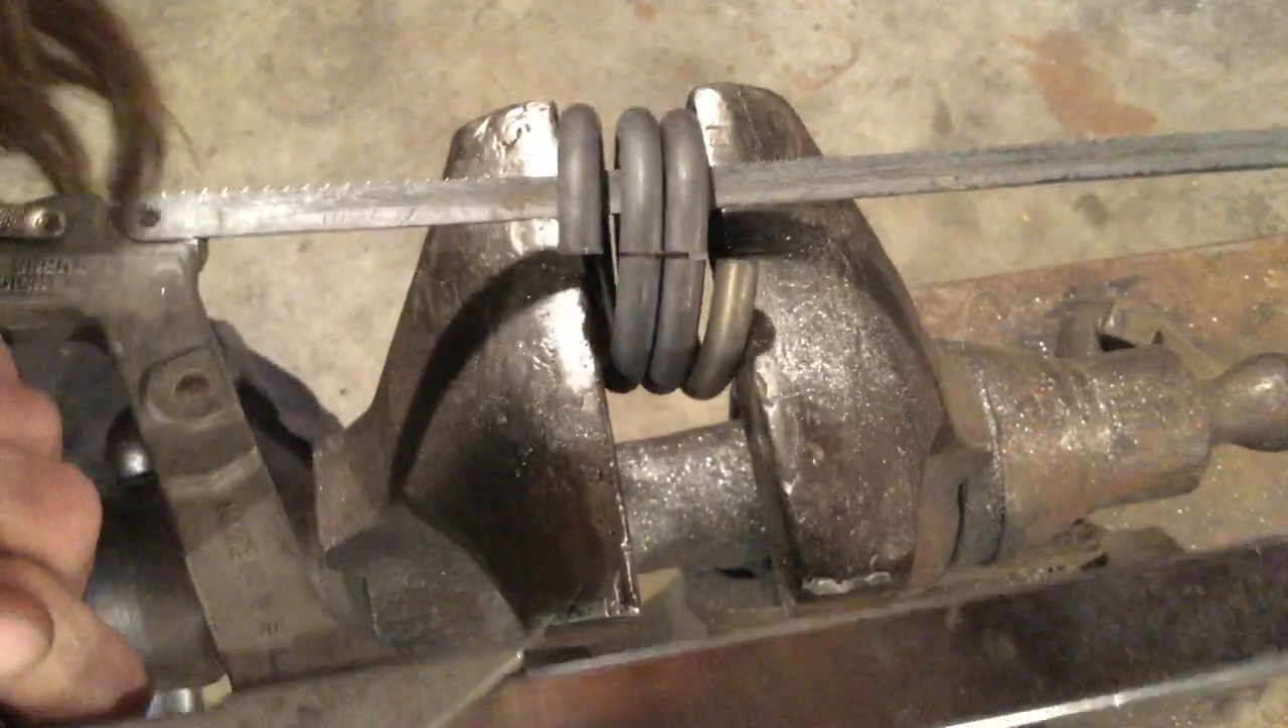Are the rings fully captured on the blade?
Yes.